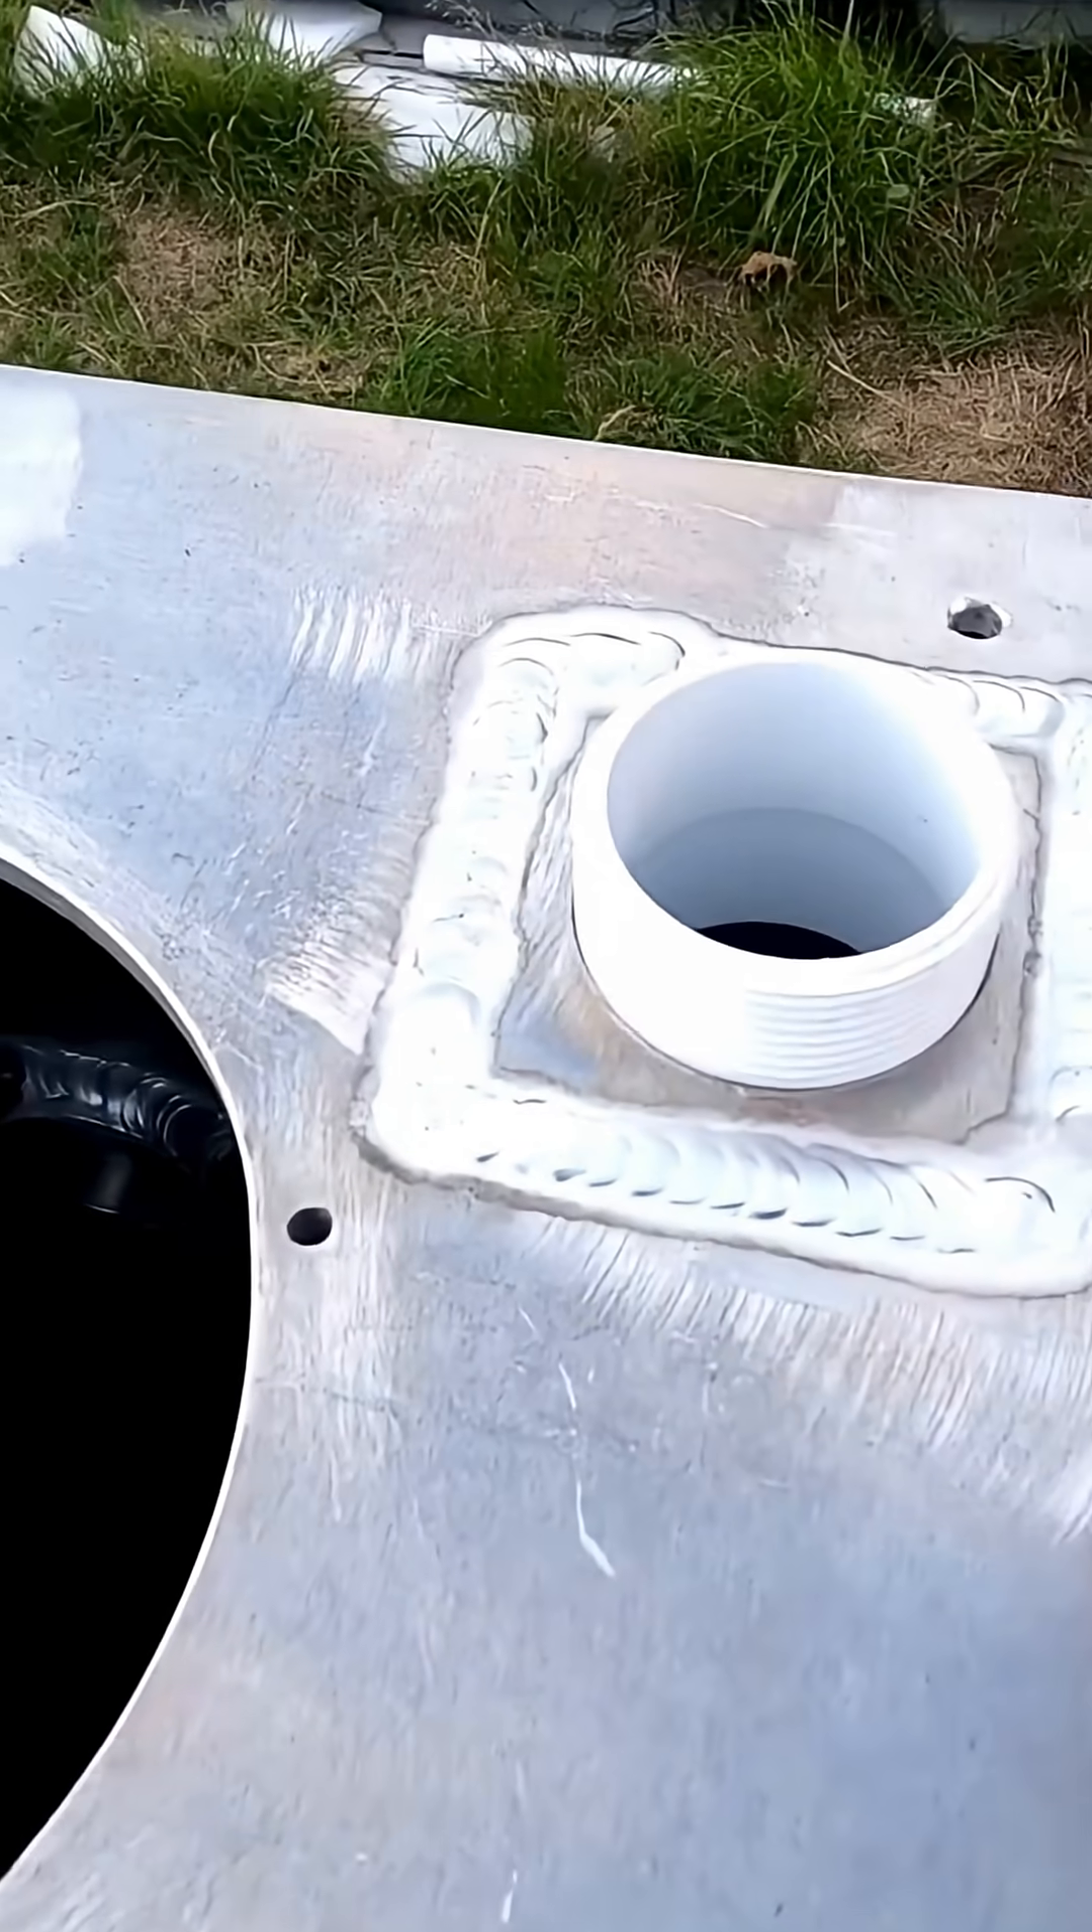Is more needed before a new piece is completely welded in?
No.